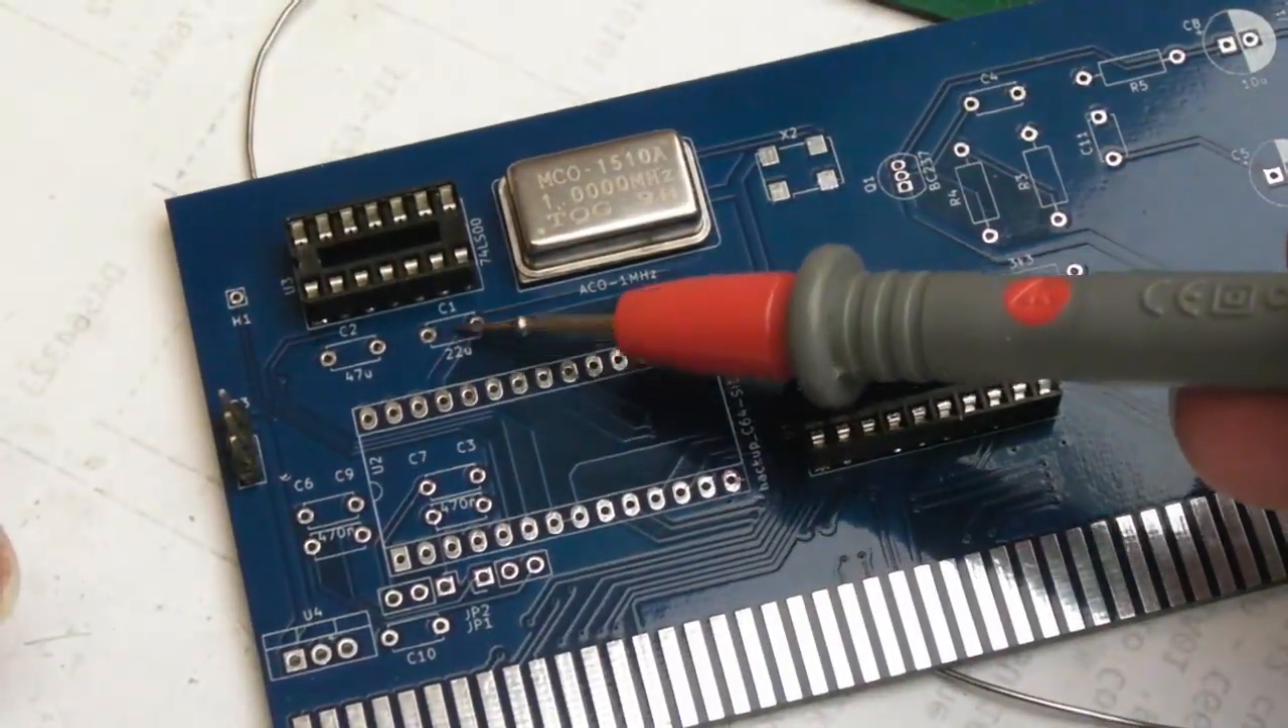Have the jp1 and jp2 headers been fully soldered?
No.